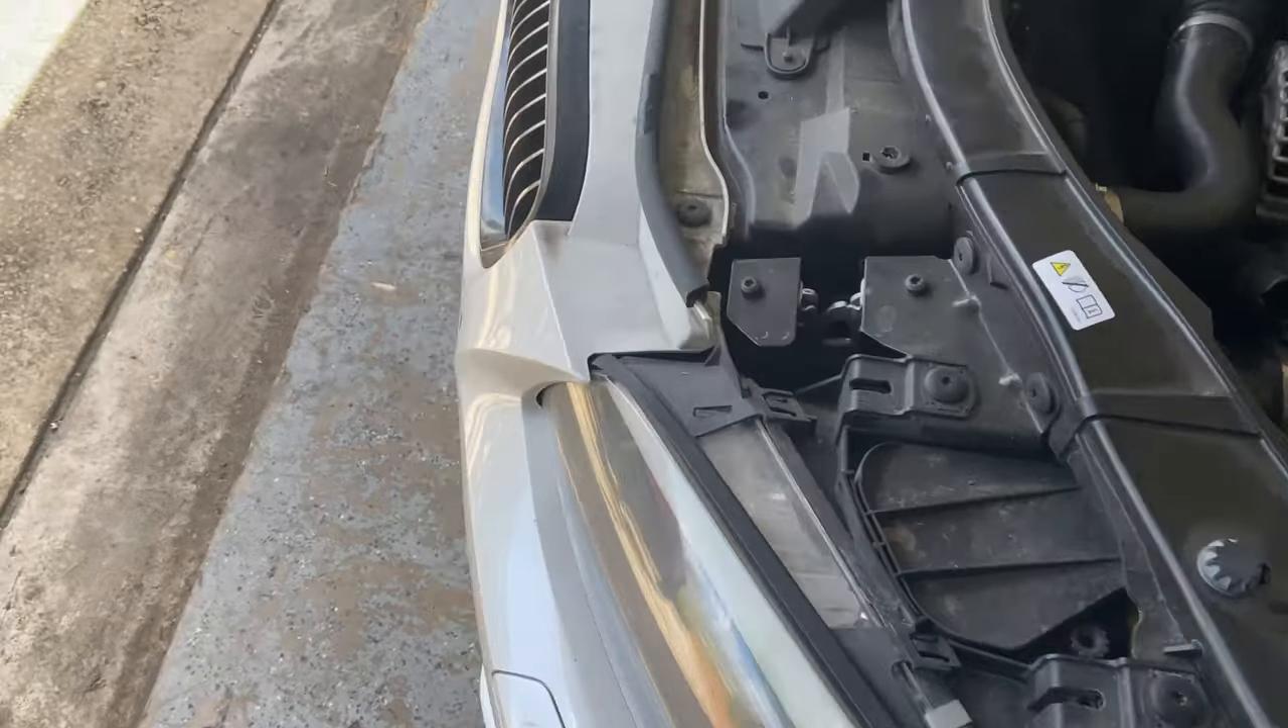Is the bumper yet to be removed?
Yes.